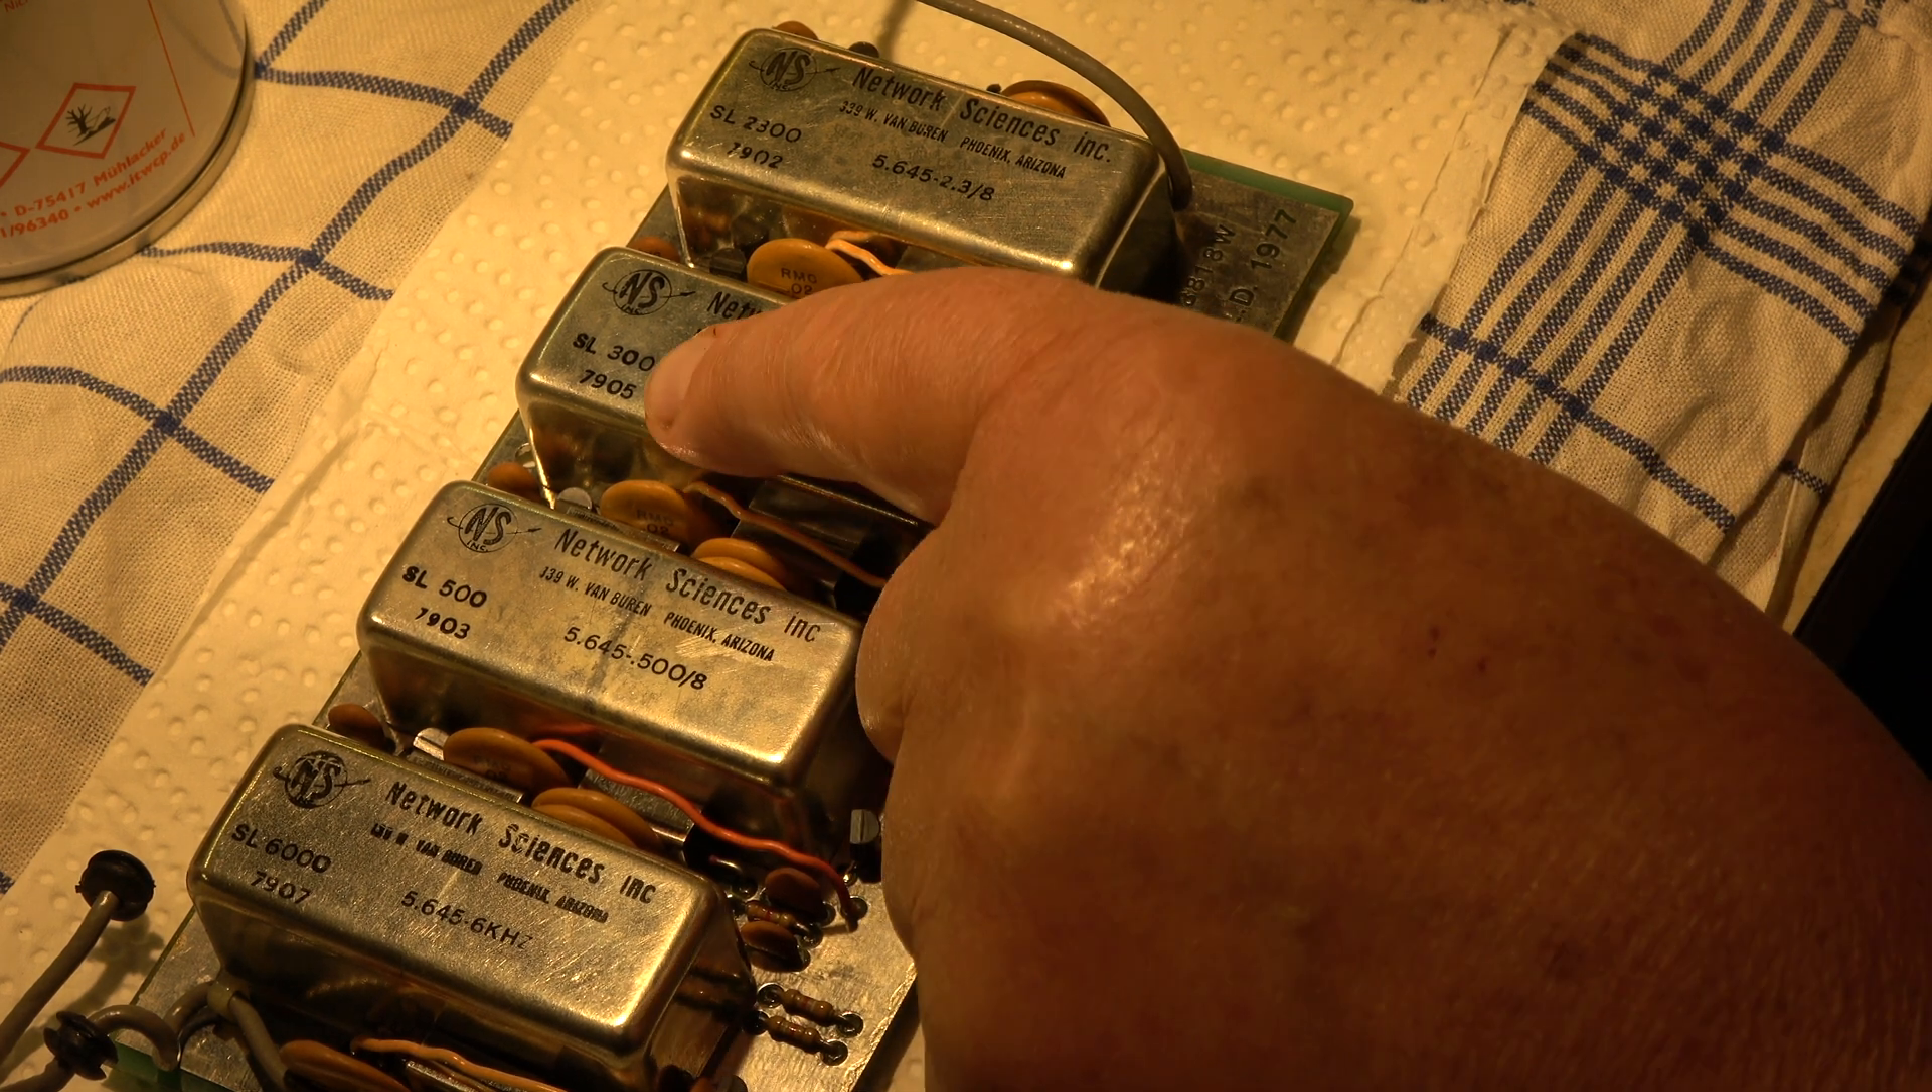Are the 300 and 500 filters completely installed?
Yes.